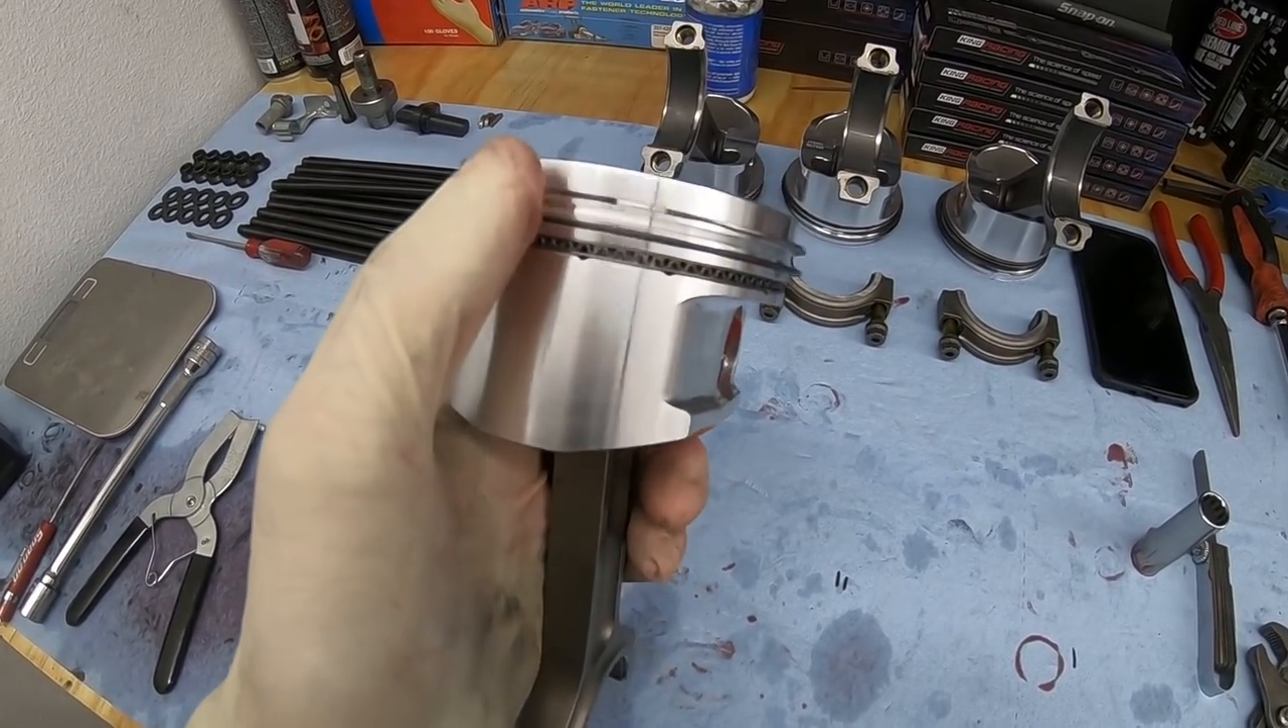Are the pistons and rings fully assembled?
Yes.